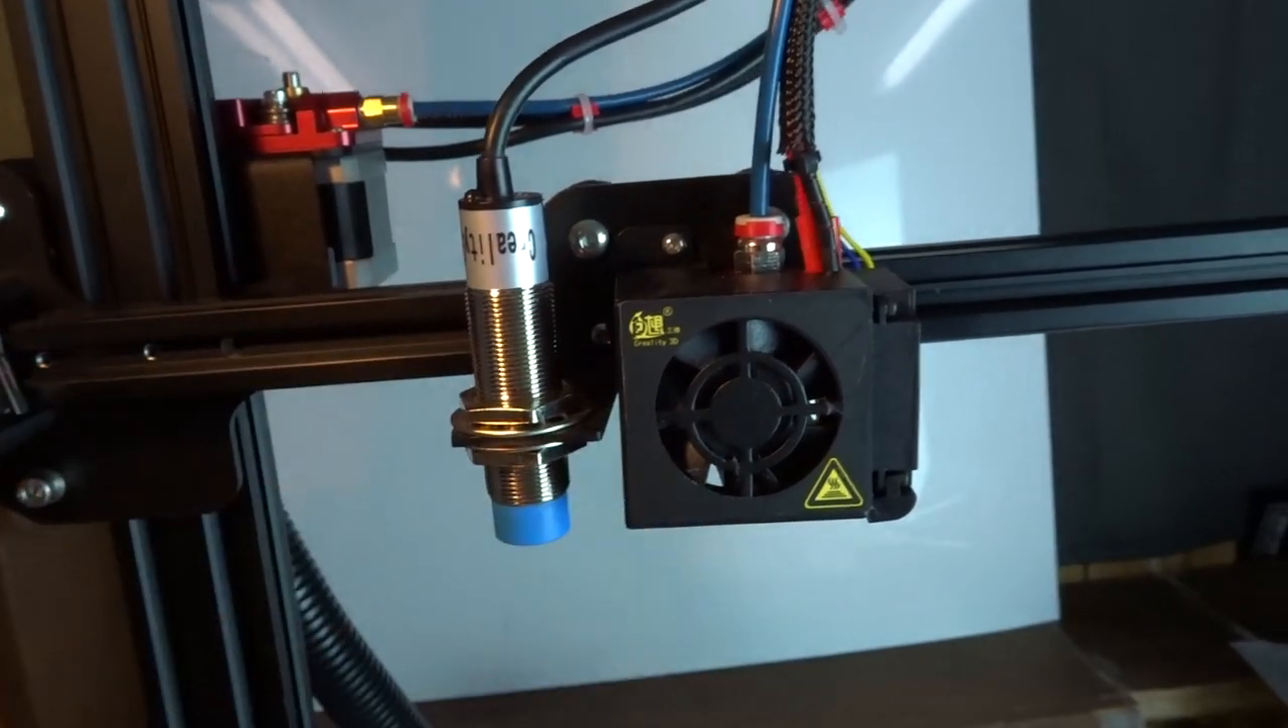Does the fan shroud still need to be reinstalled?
No.